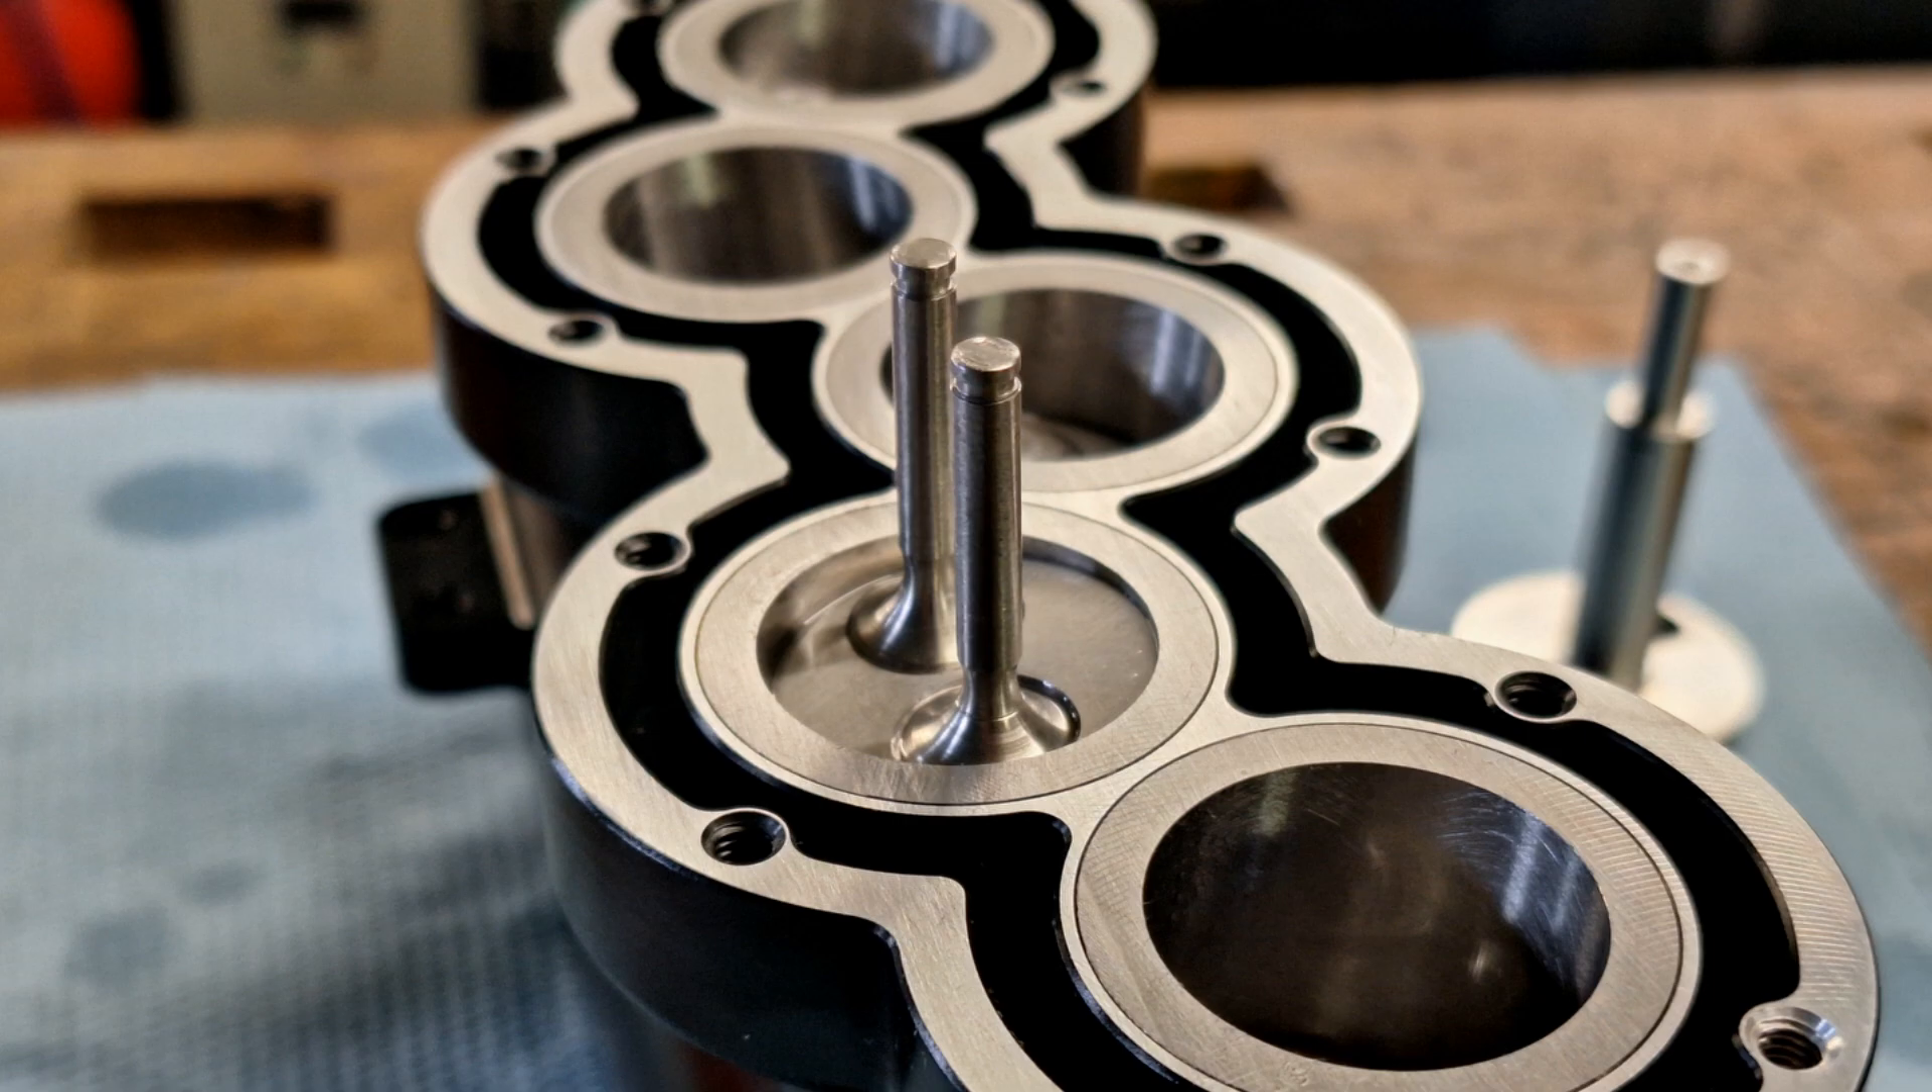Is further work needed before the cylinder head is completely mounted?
Yes.